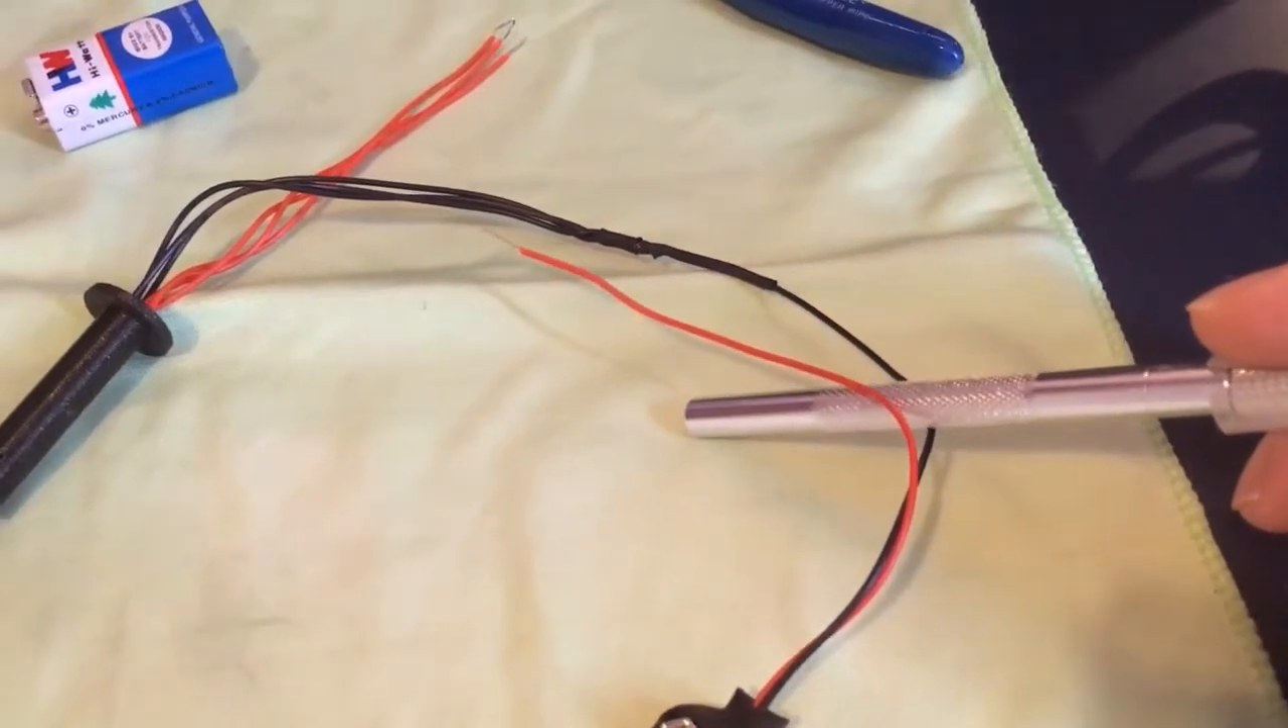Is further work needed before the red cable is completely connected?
Yes.